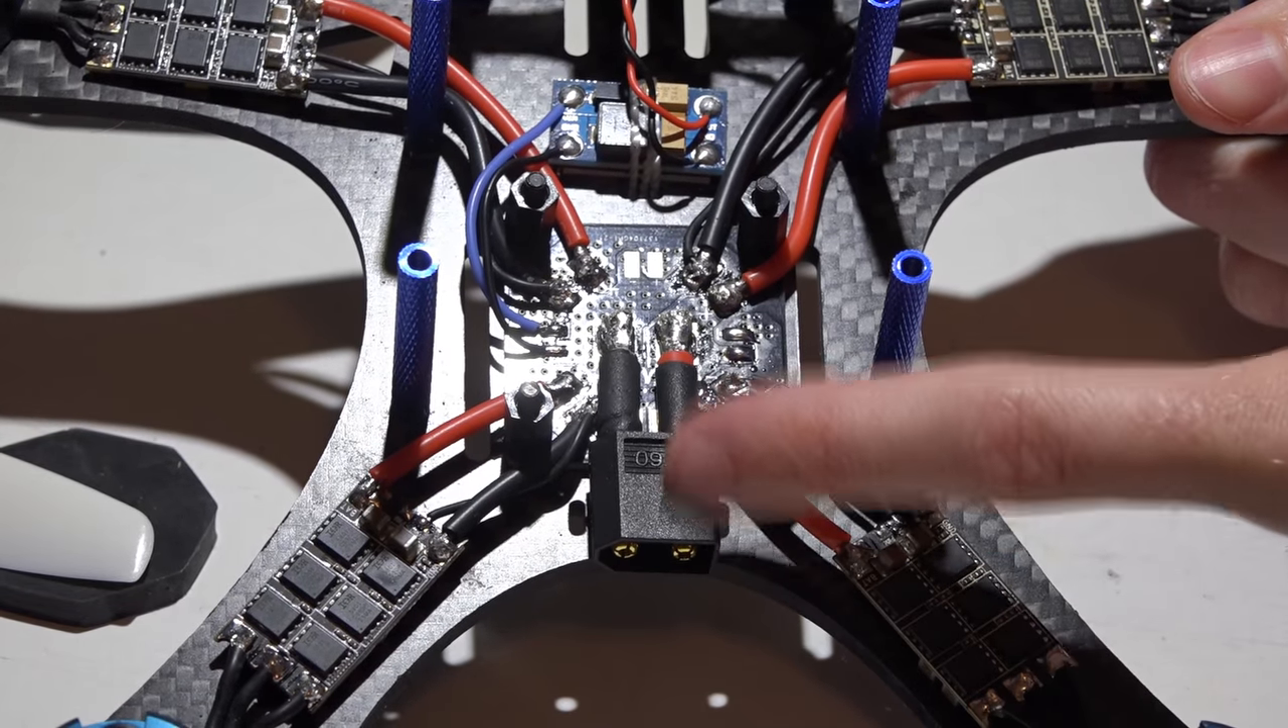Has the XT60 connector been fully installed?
Yes.